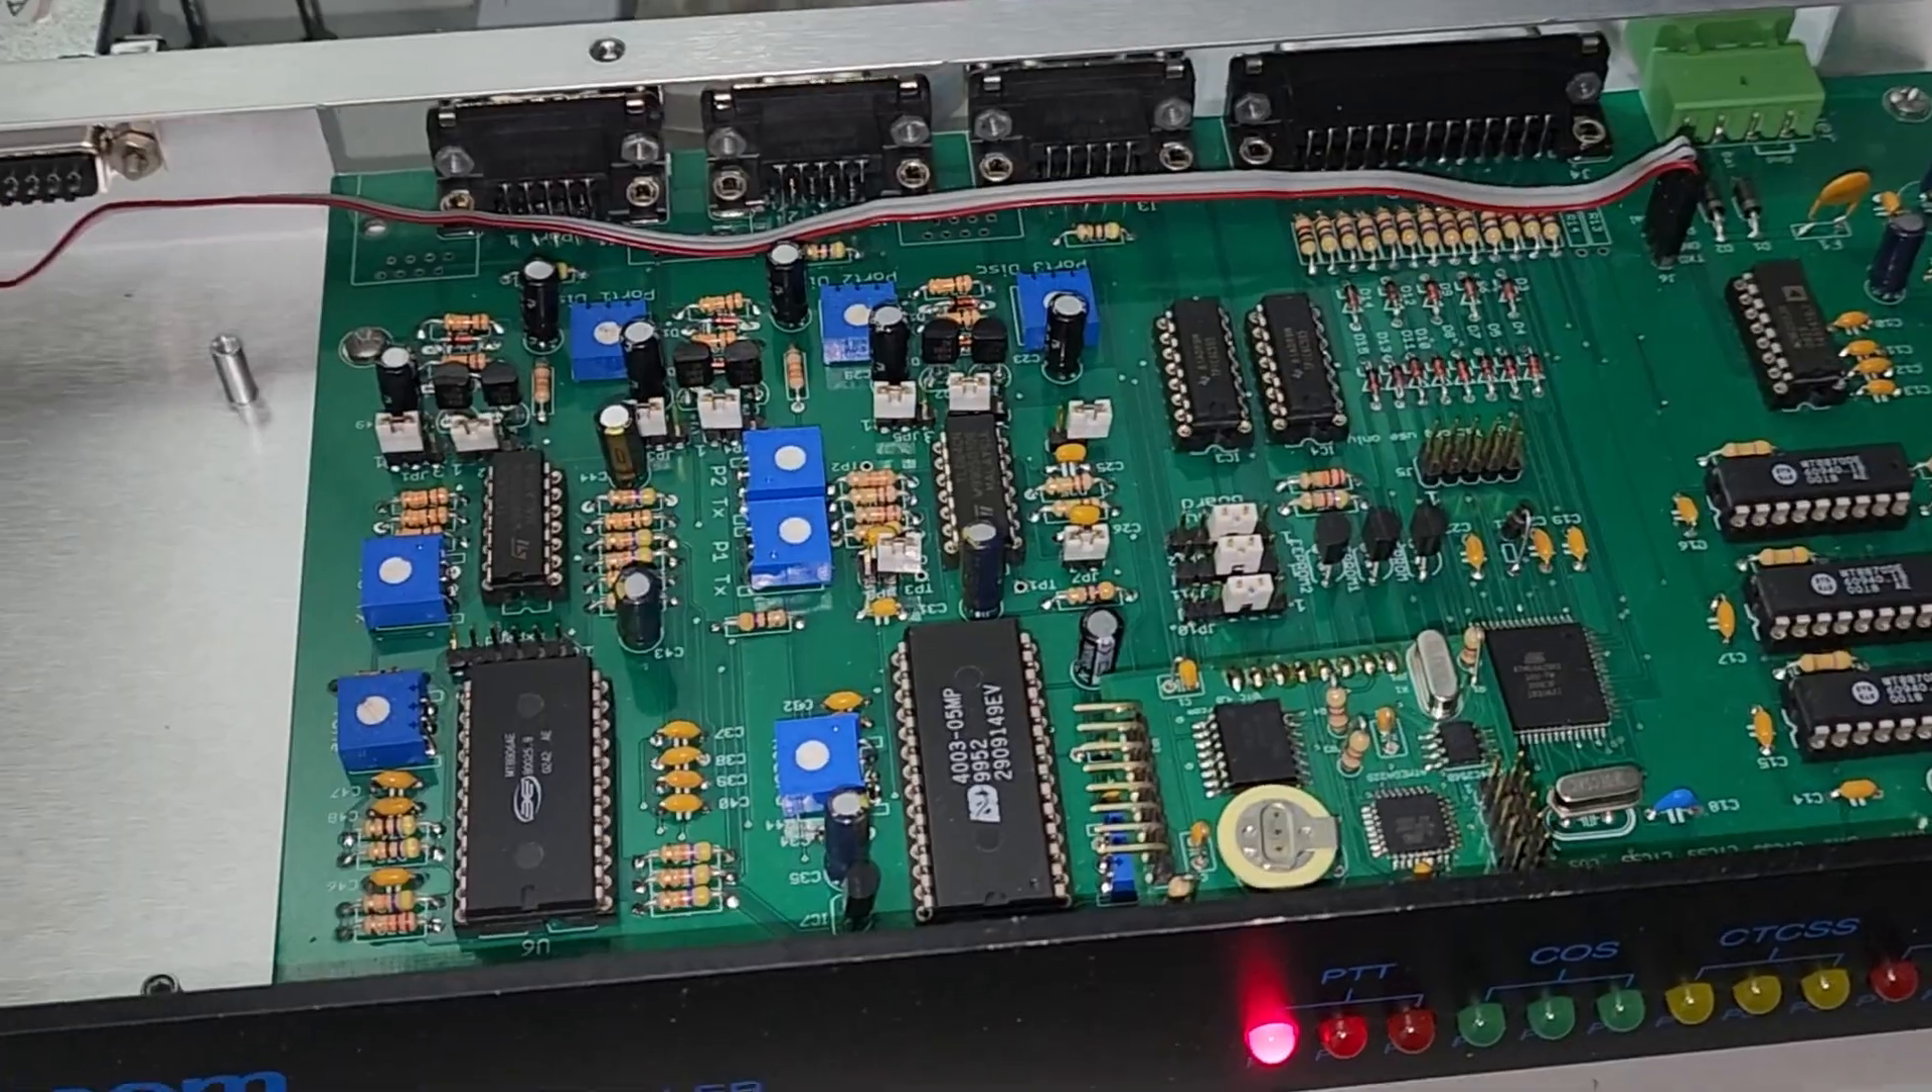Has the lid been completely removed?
Yes.